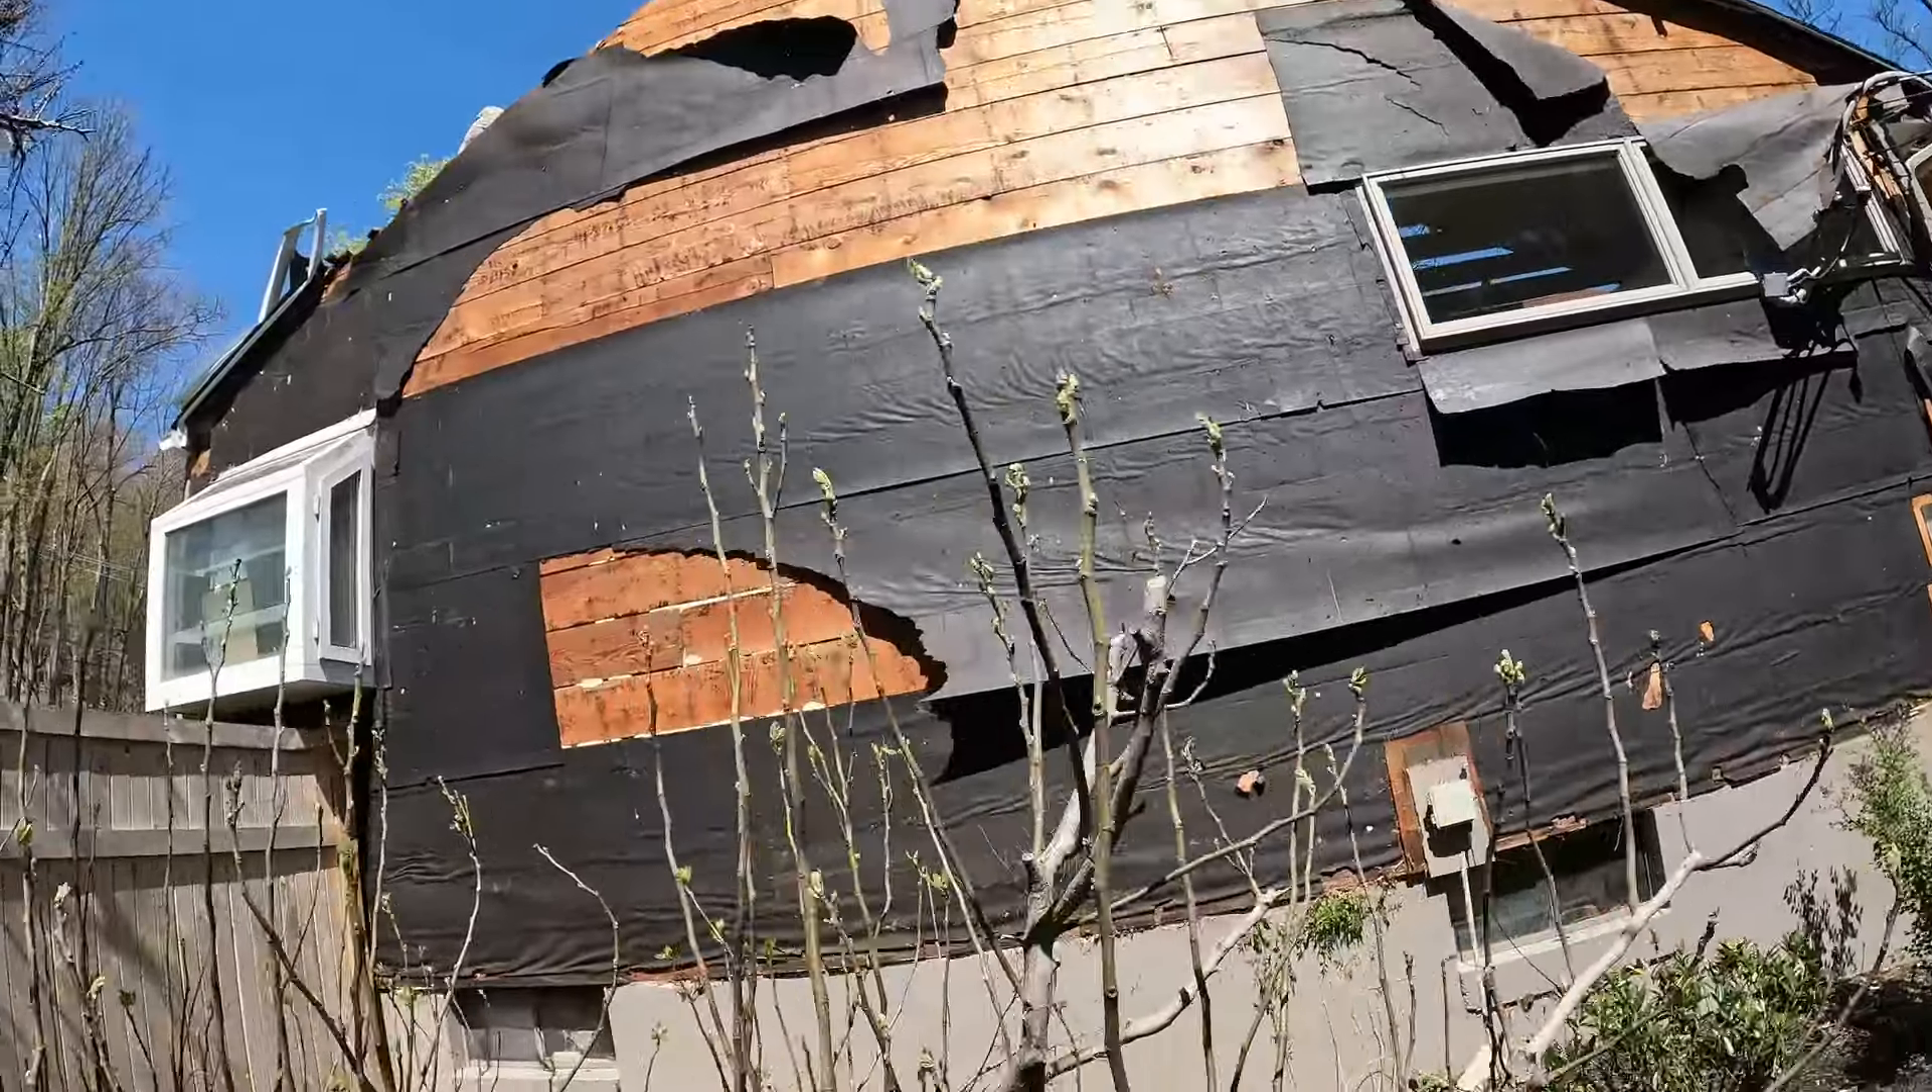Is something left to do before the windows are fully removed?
Yes.